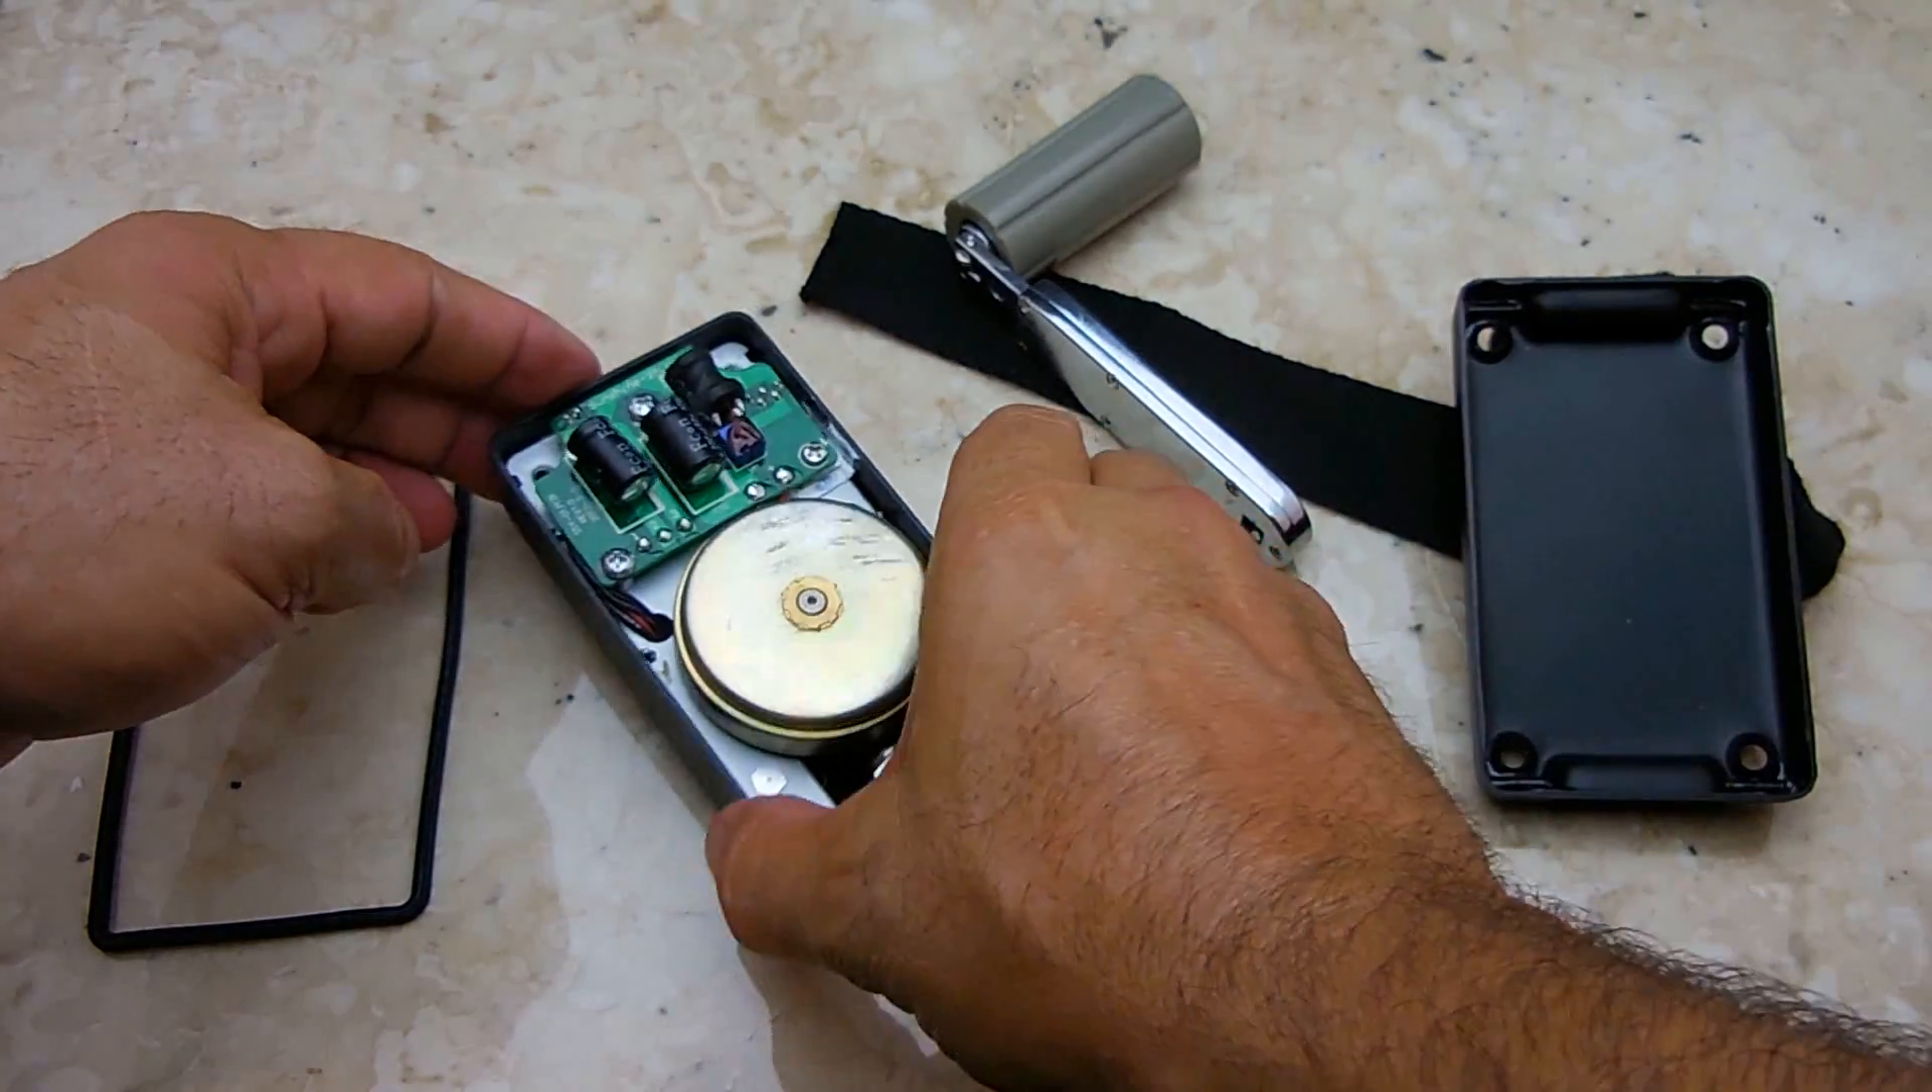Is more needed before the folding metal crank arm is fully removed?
No.